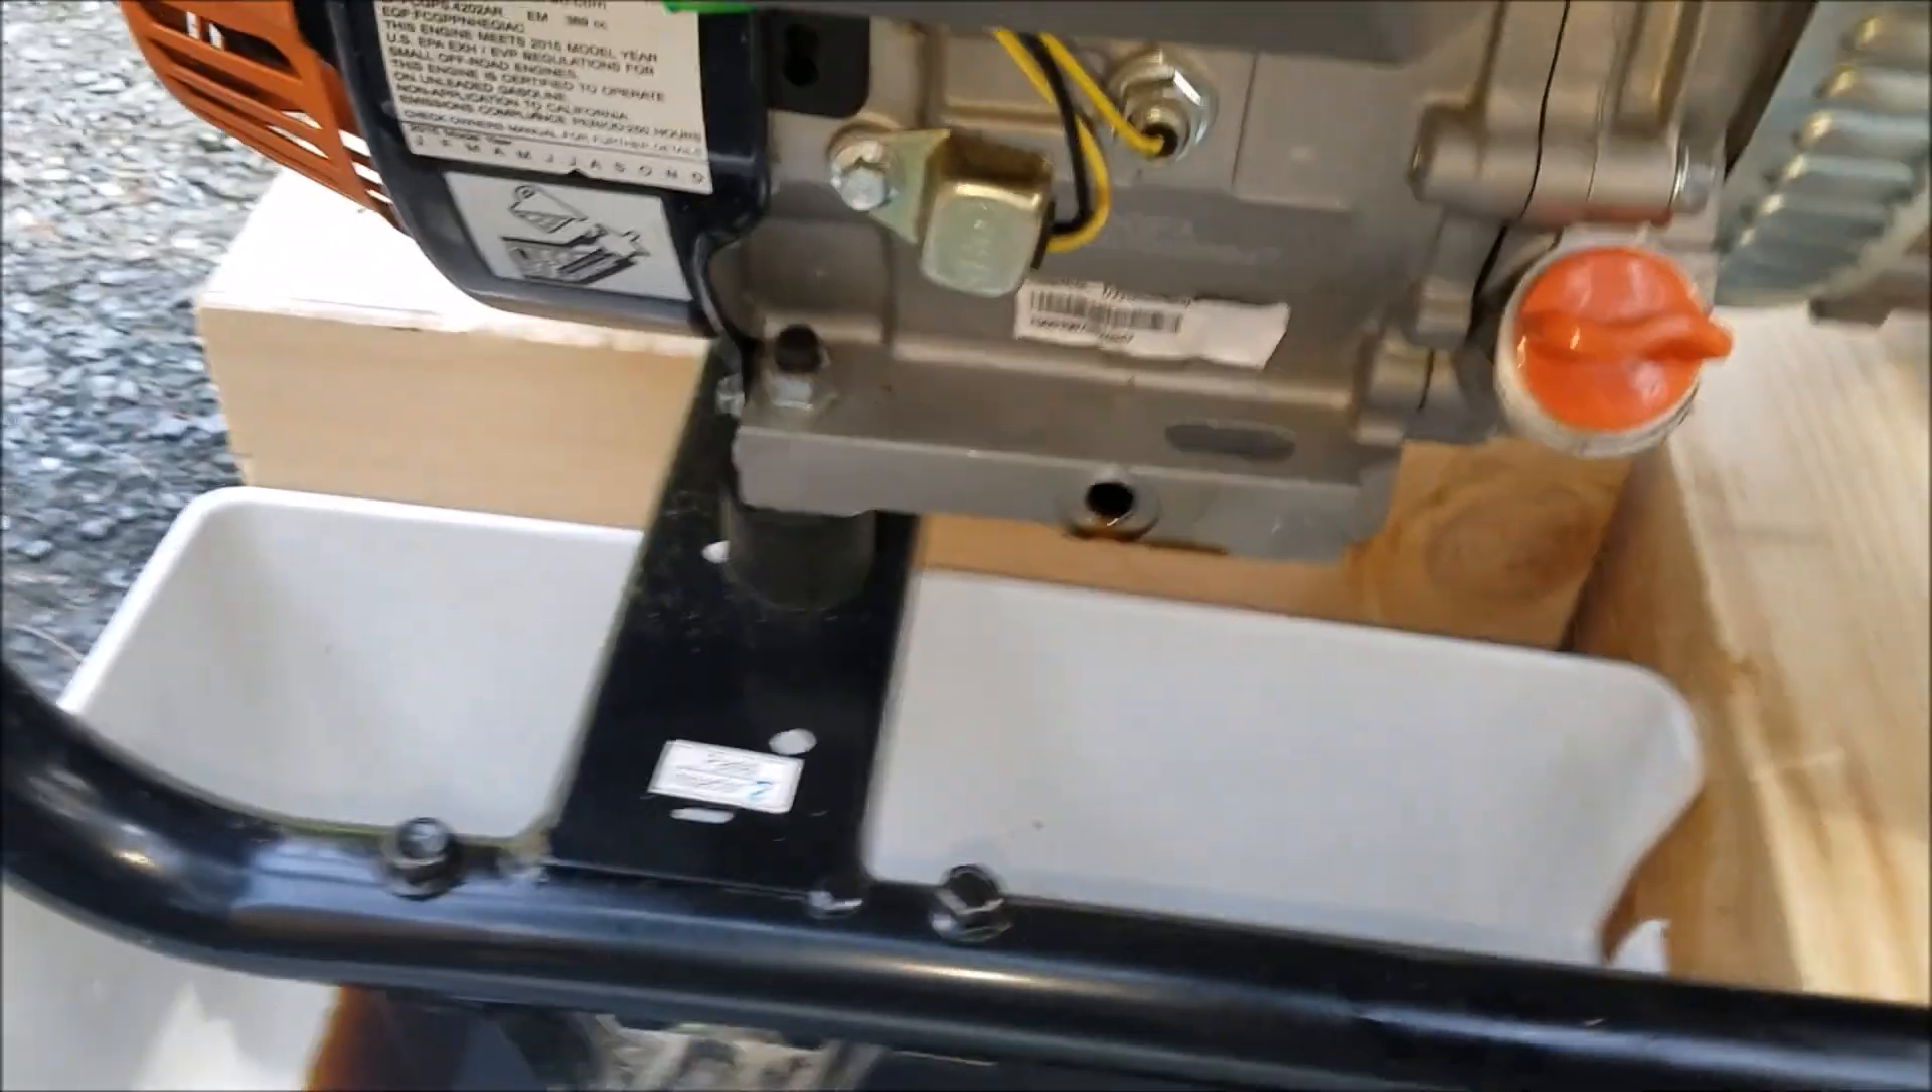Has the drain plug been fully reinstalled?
No.